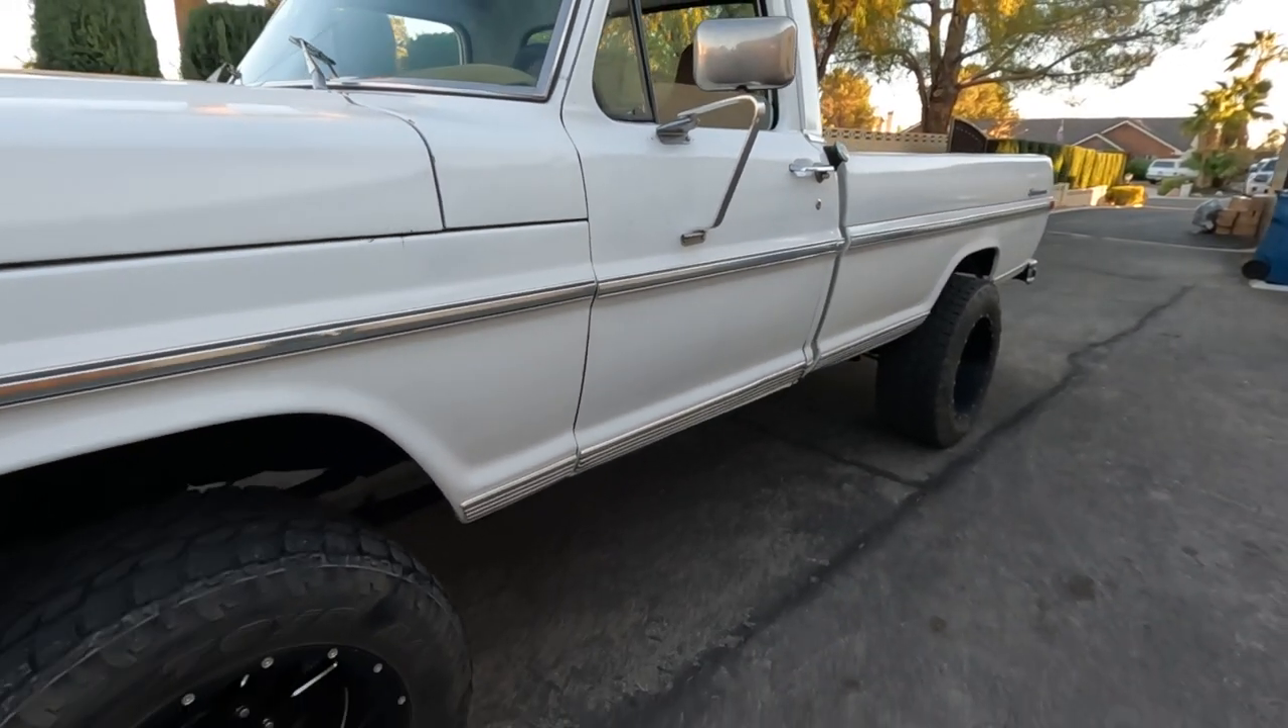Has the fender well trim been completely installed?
No.